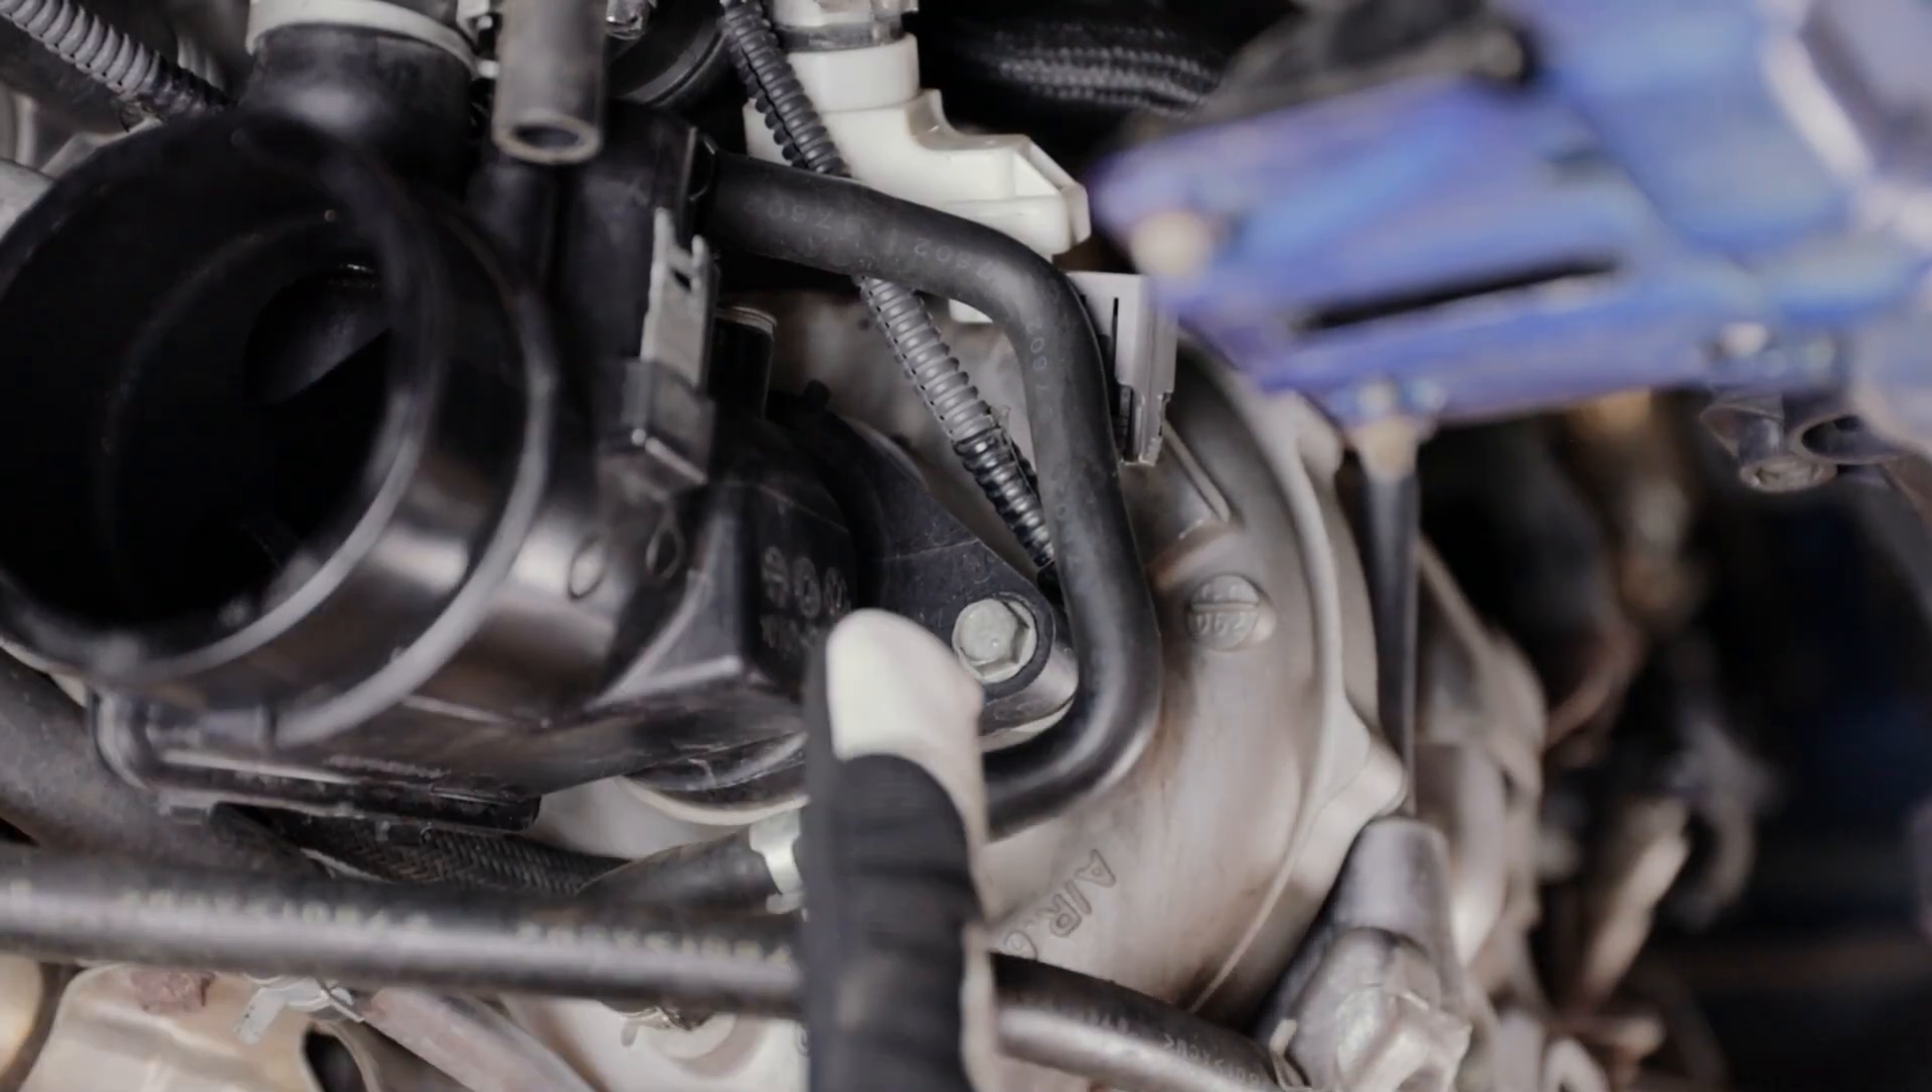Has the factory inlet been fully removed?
No.